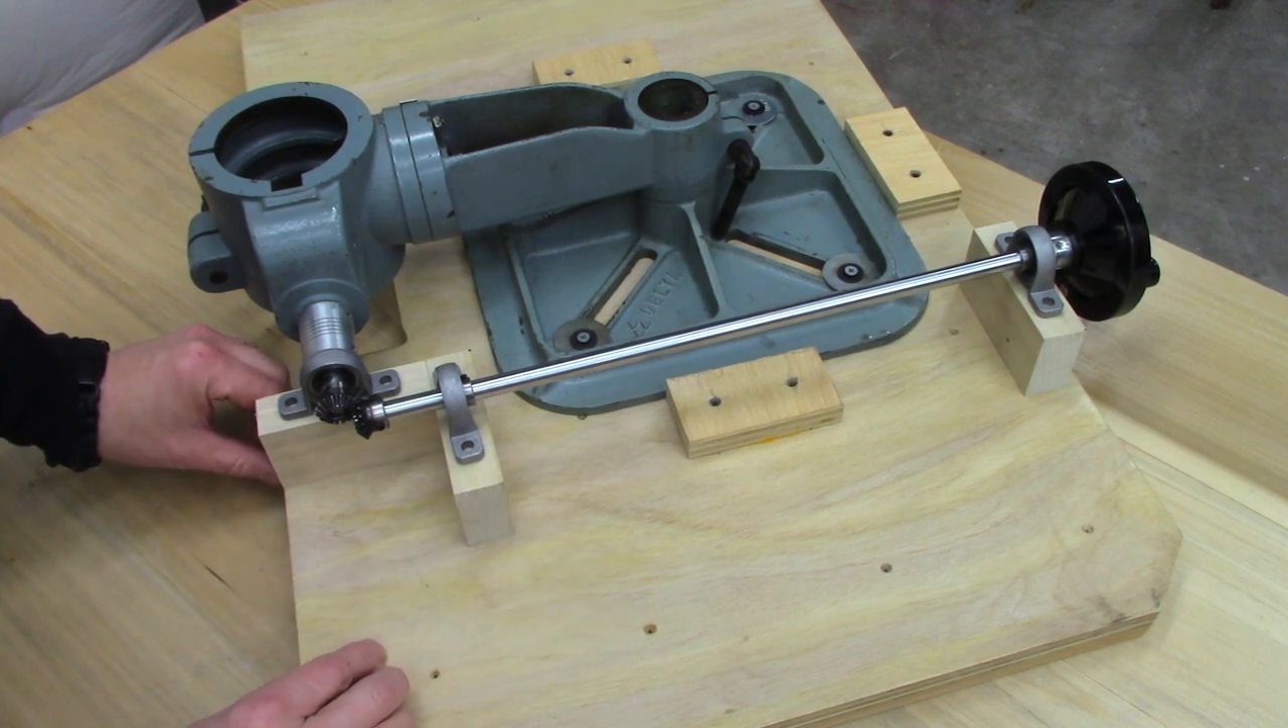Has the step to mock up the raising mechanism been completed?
Yes.